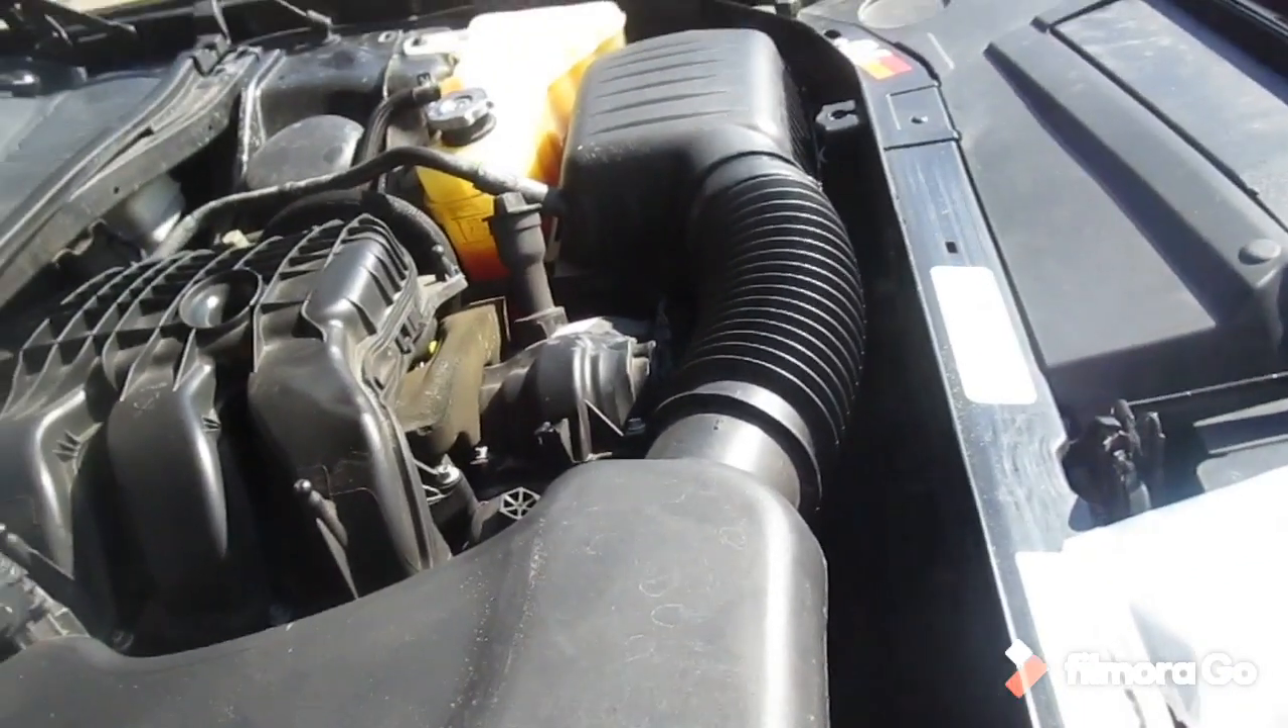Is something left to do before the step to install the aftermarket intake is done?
Yes.